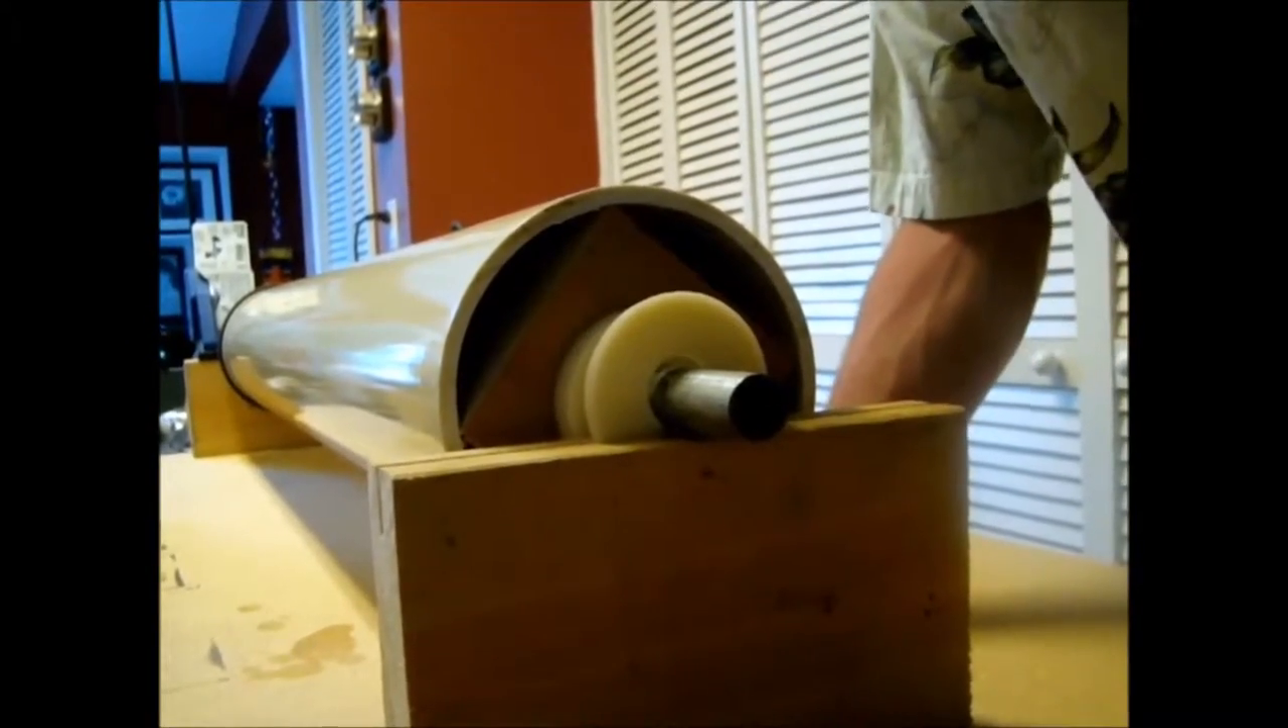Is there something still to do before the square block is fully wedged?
No.